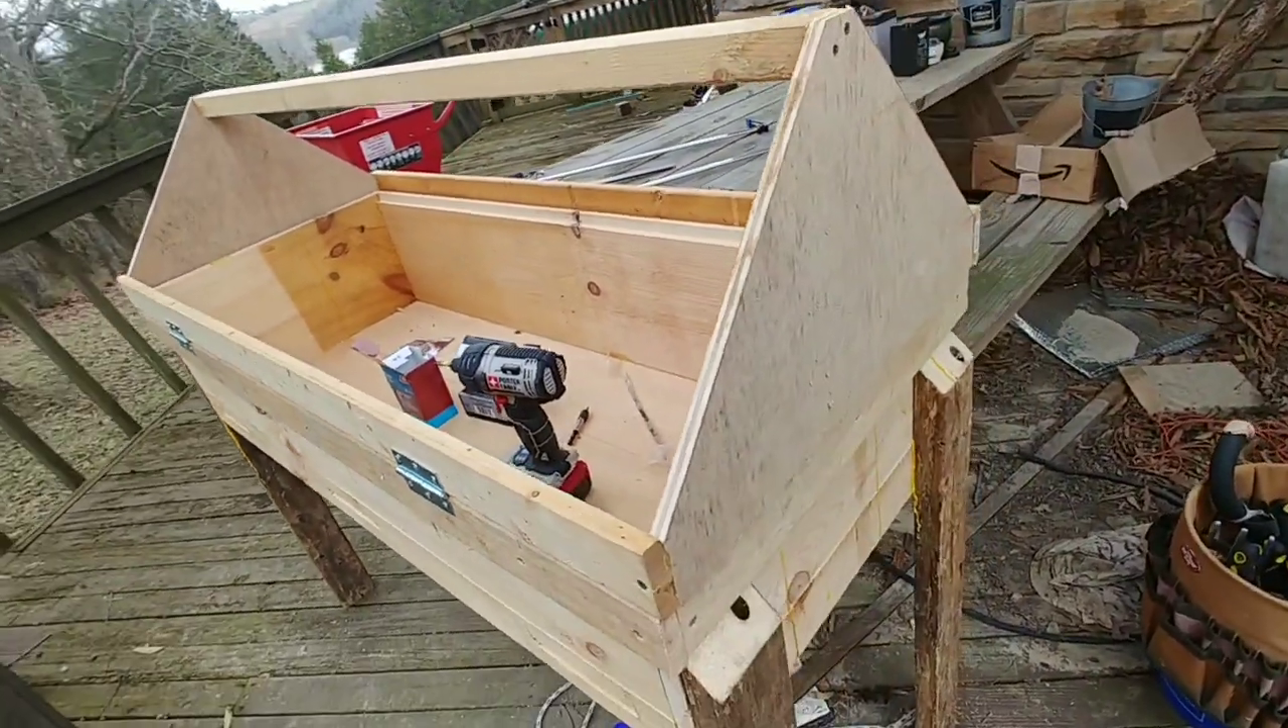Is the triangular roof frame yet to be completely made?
No.